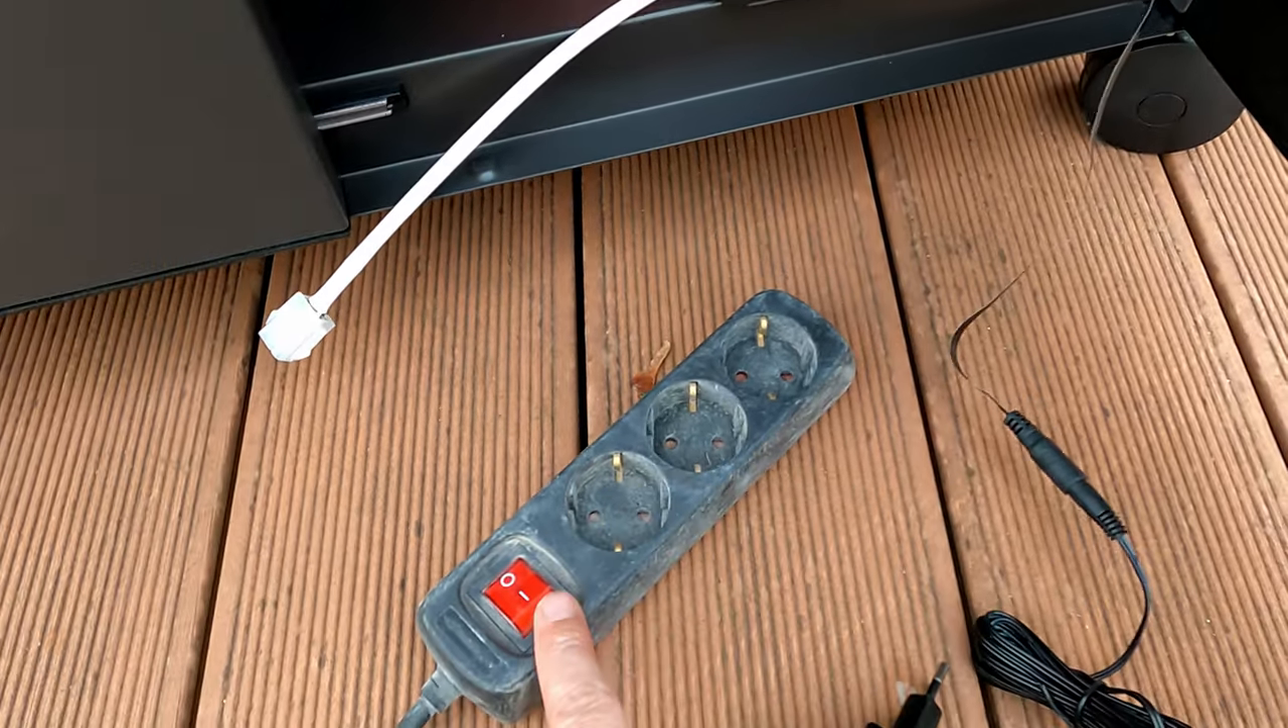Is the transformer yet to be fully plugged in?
Yes.